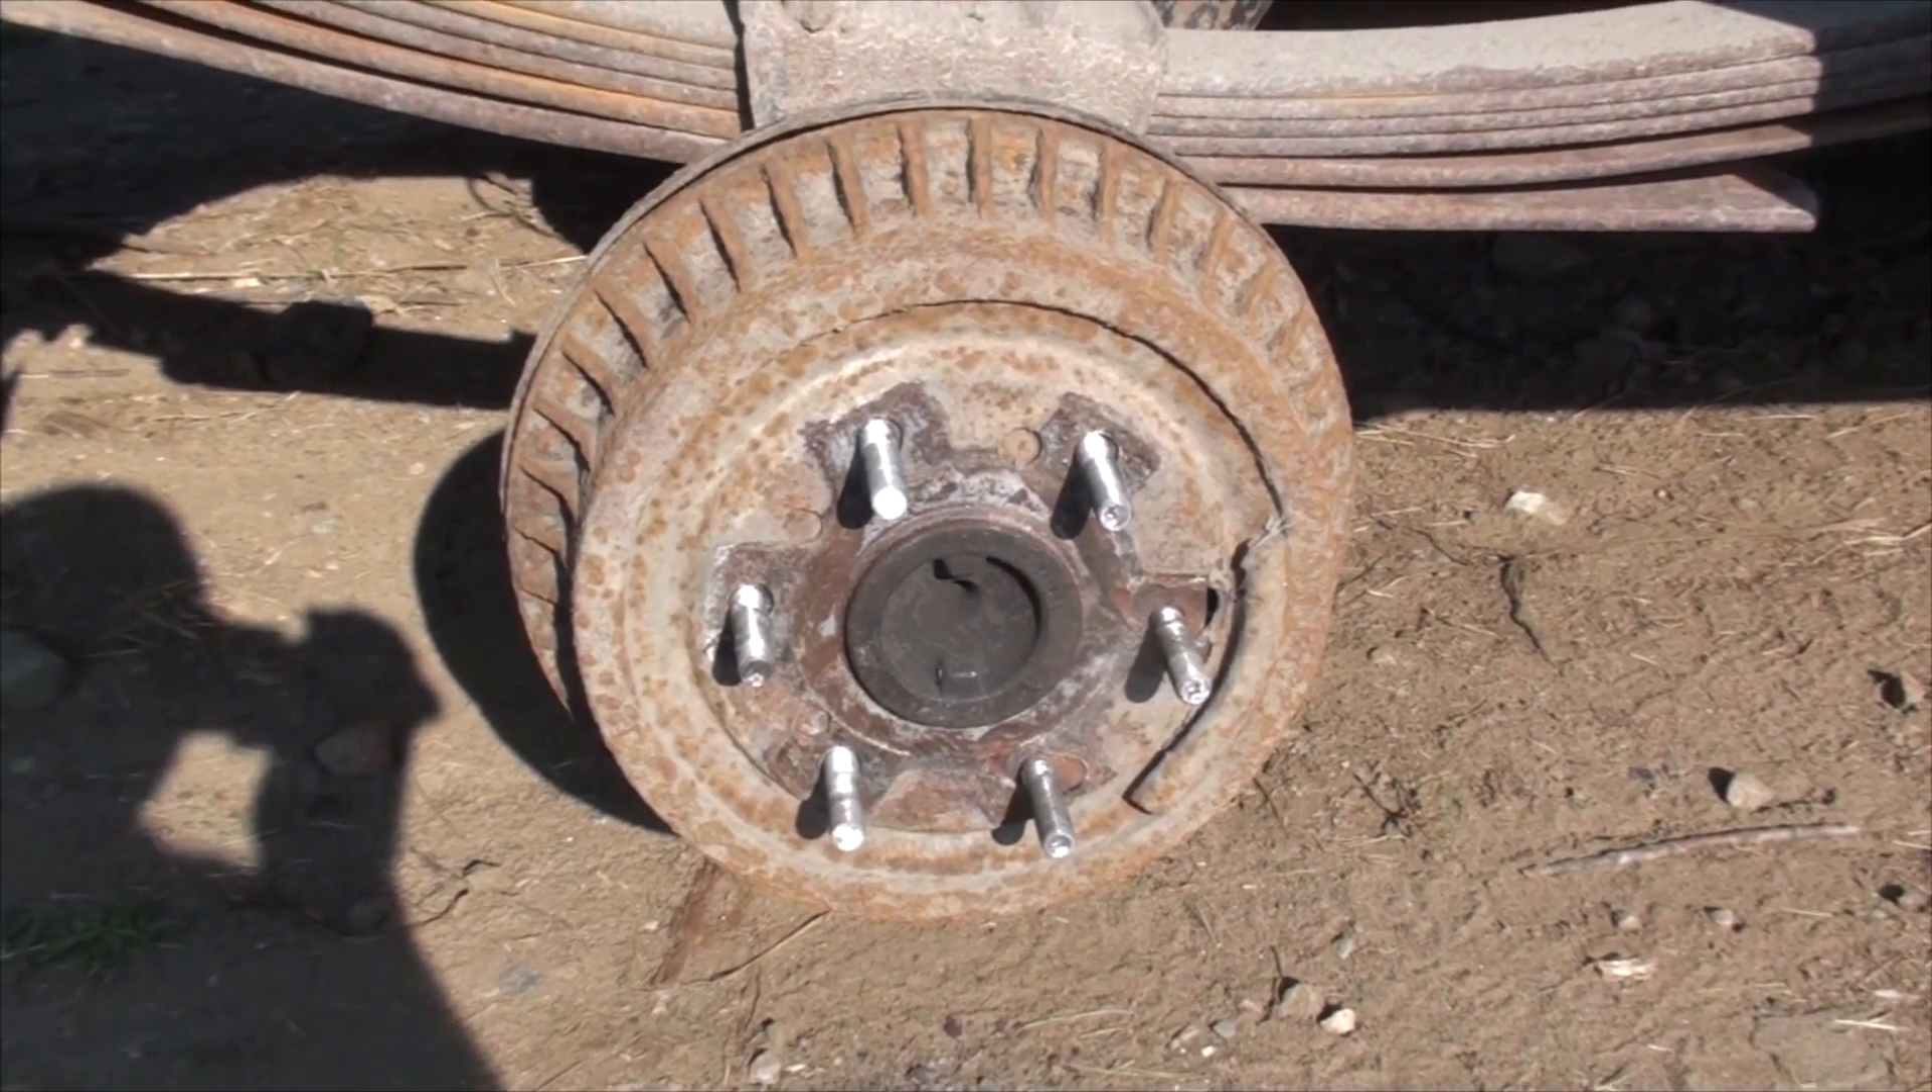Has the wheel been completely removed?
Yes.